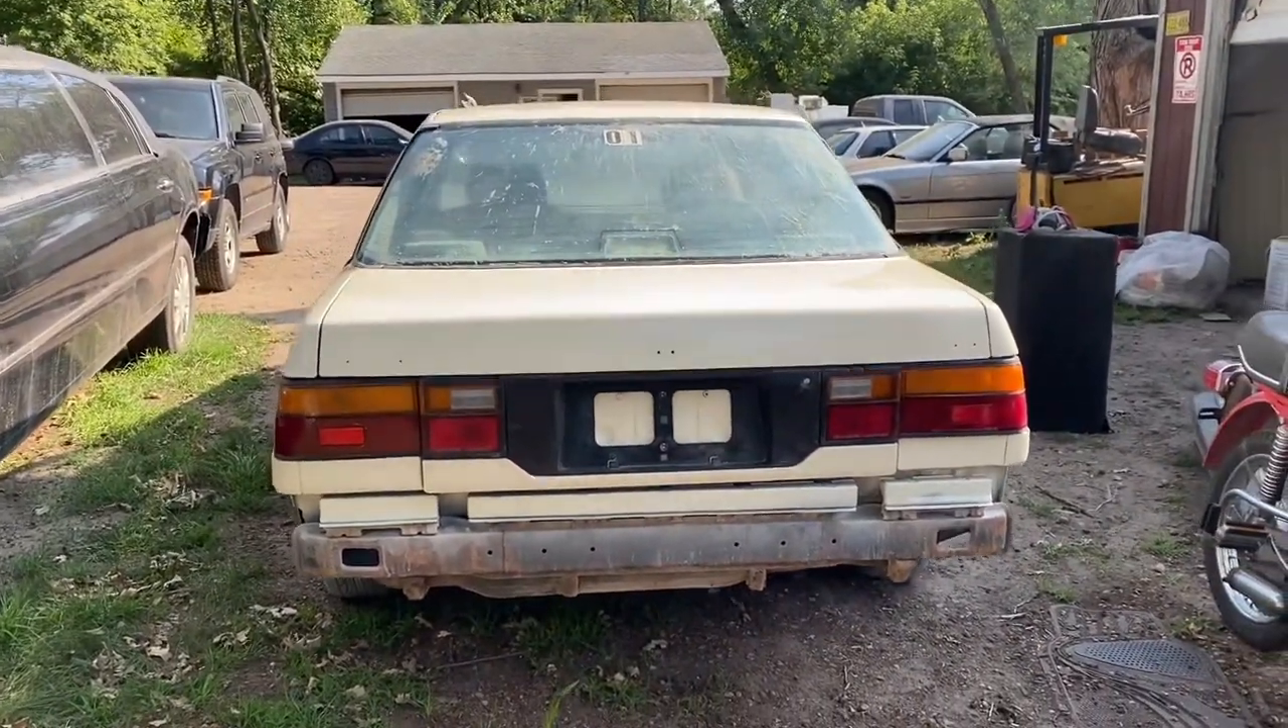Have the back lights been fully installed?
Yes.